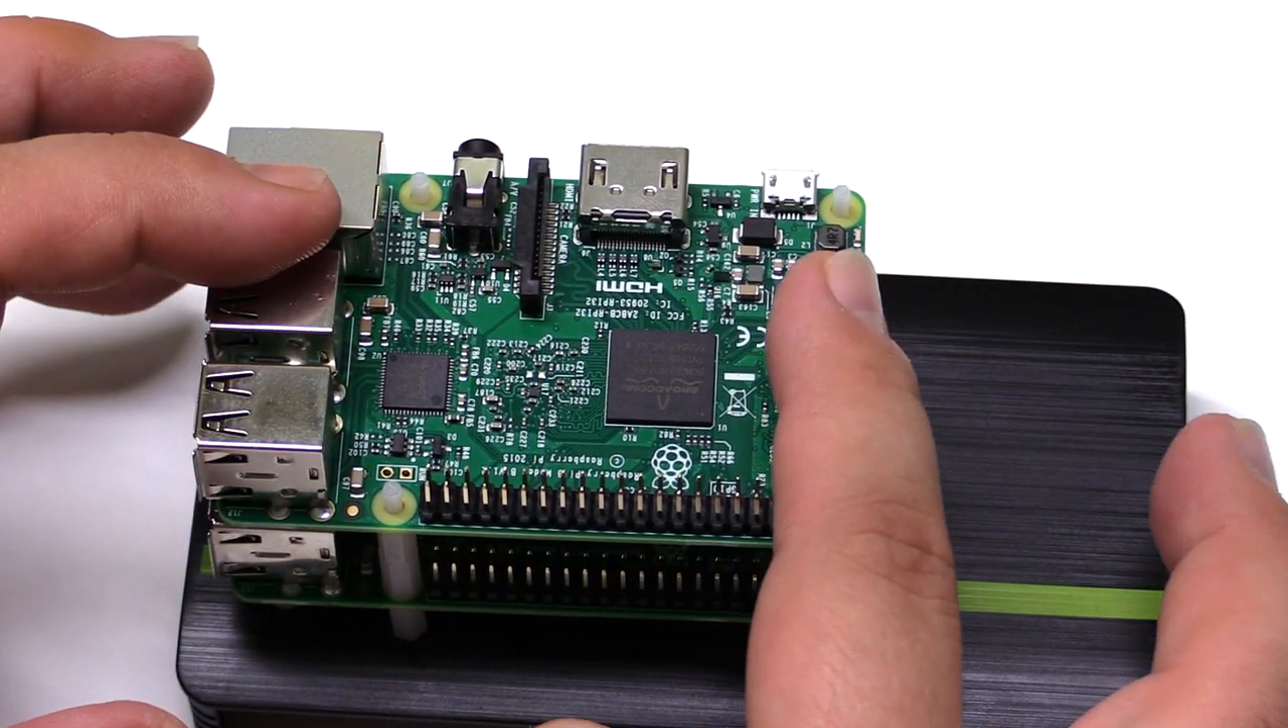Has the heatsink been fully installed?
No.